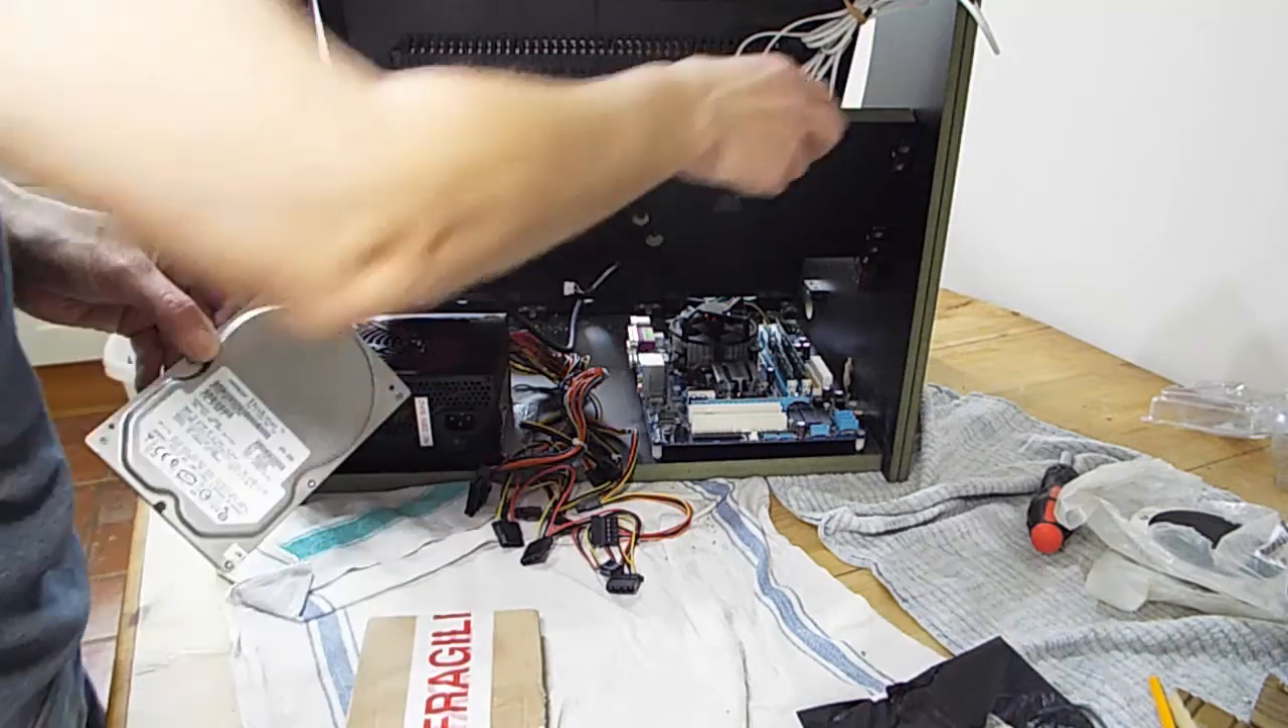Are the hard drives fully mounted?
No.